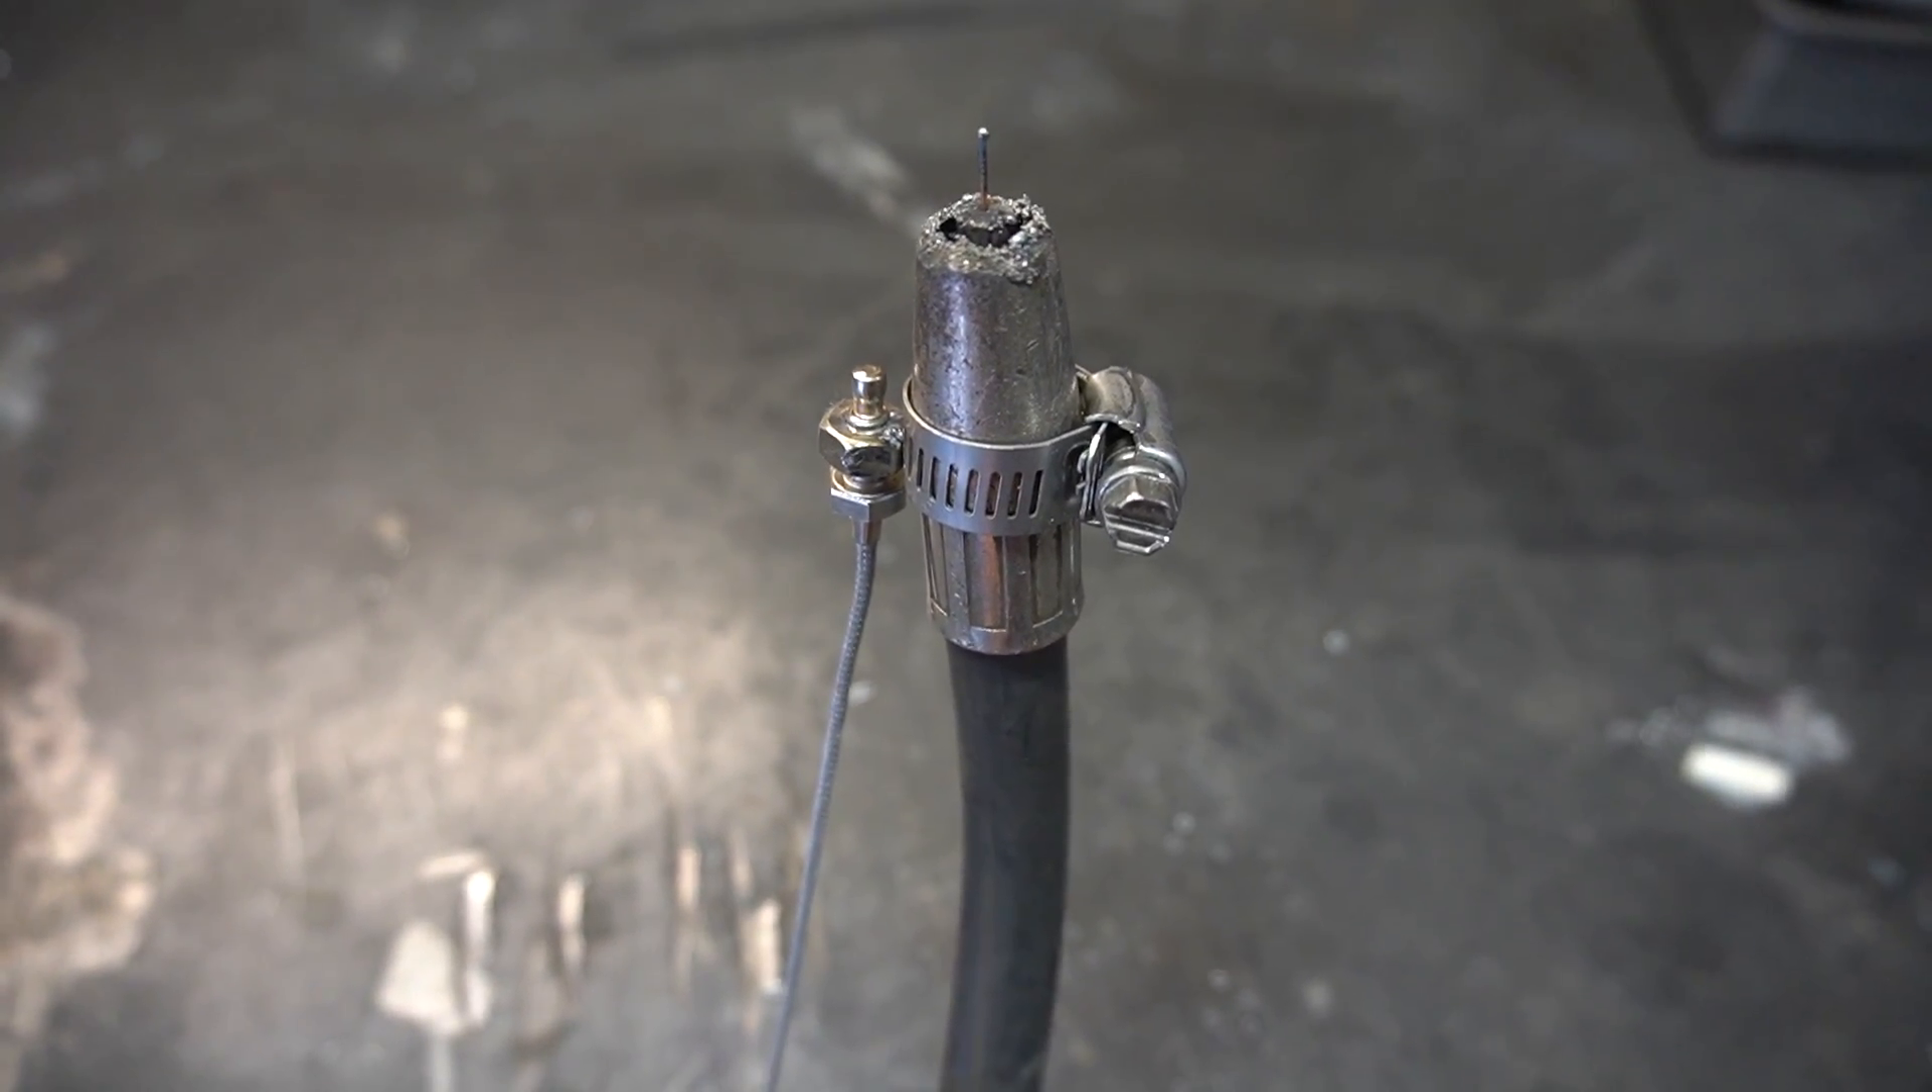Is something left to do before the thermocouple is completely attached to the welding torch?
No.